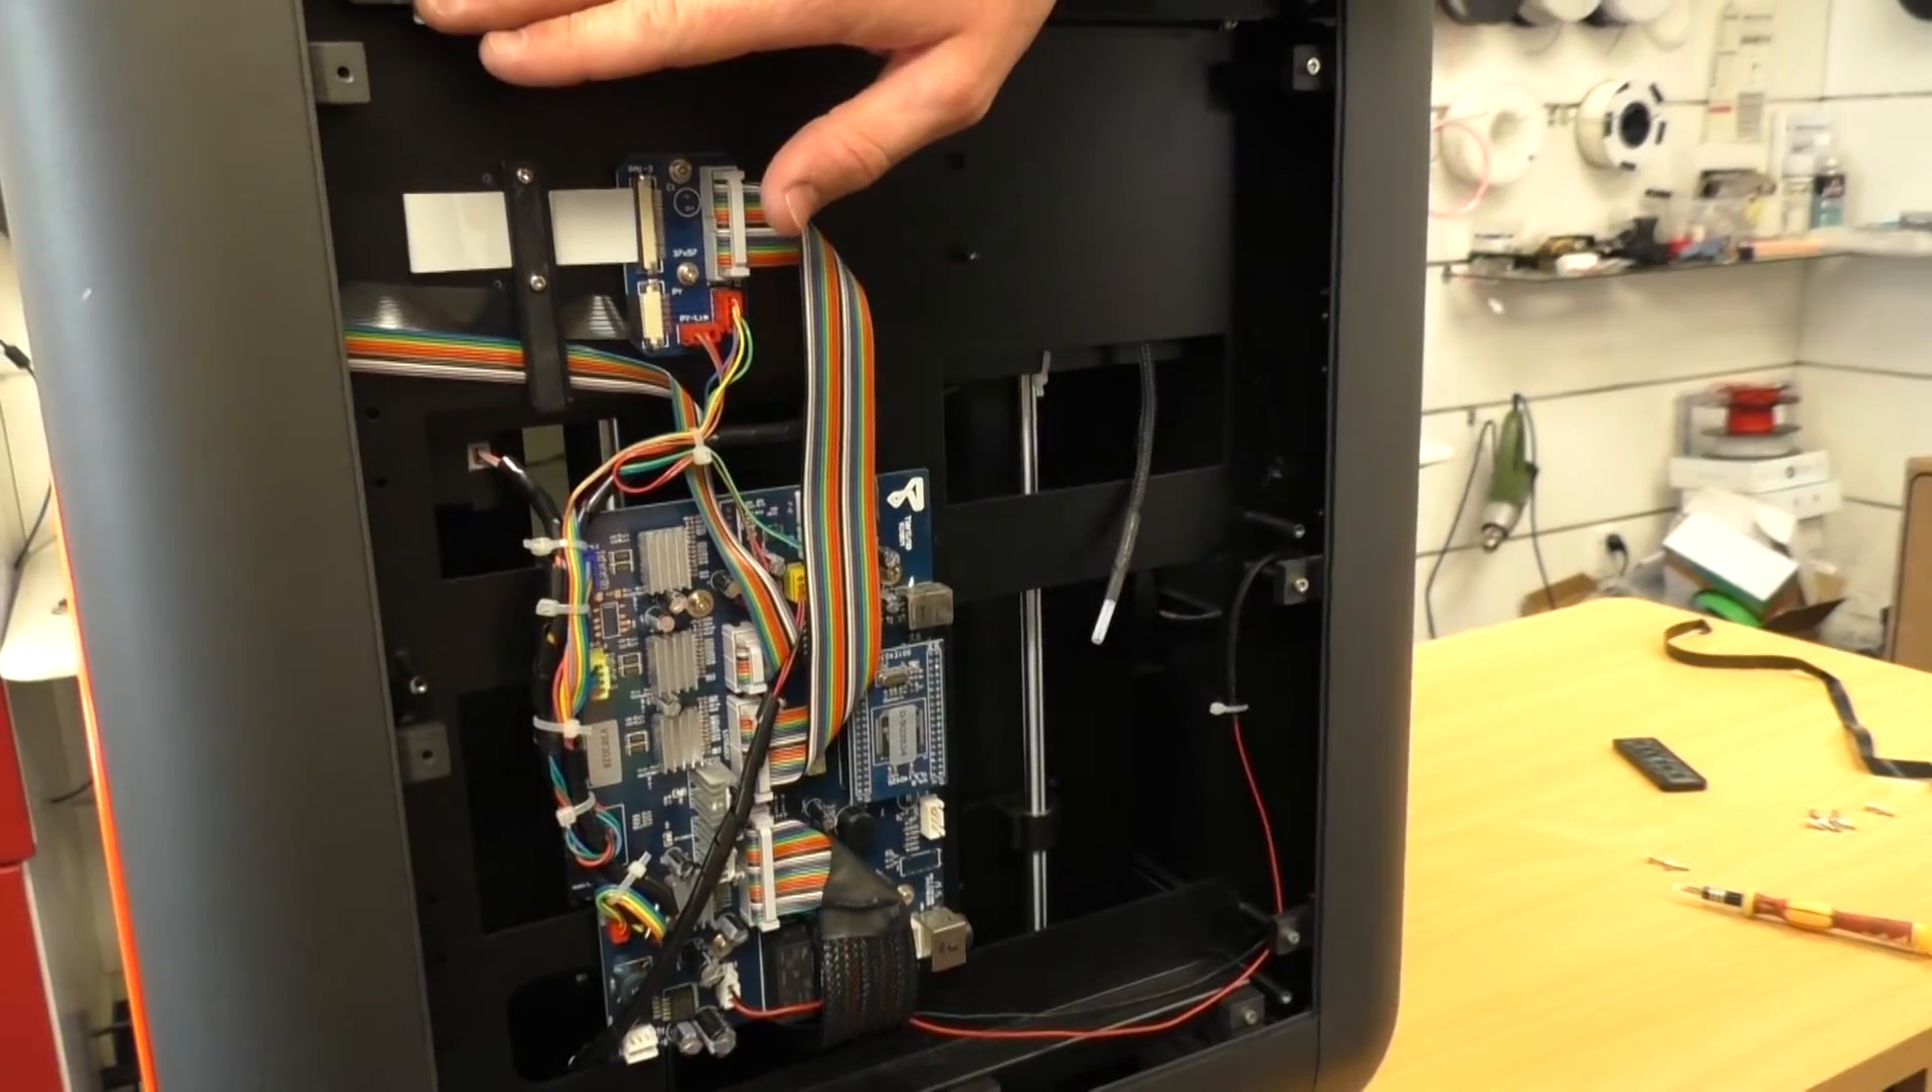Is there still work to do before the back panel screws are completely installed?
Yes.